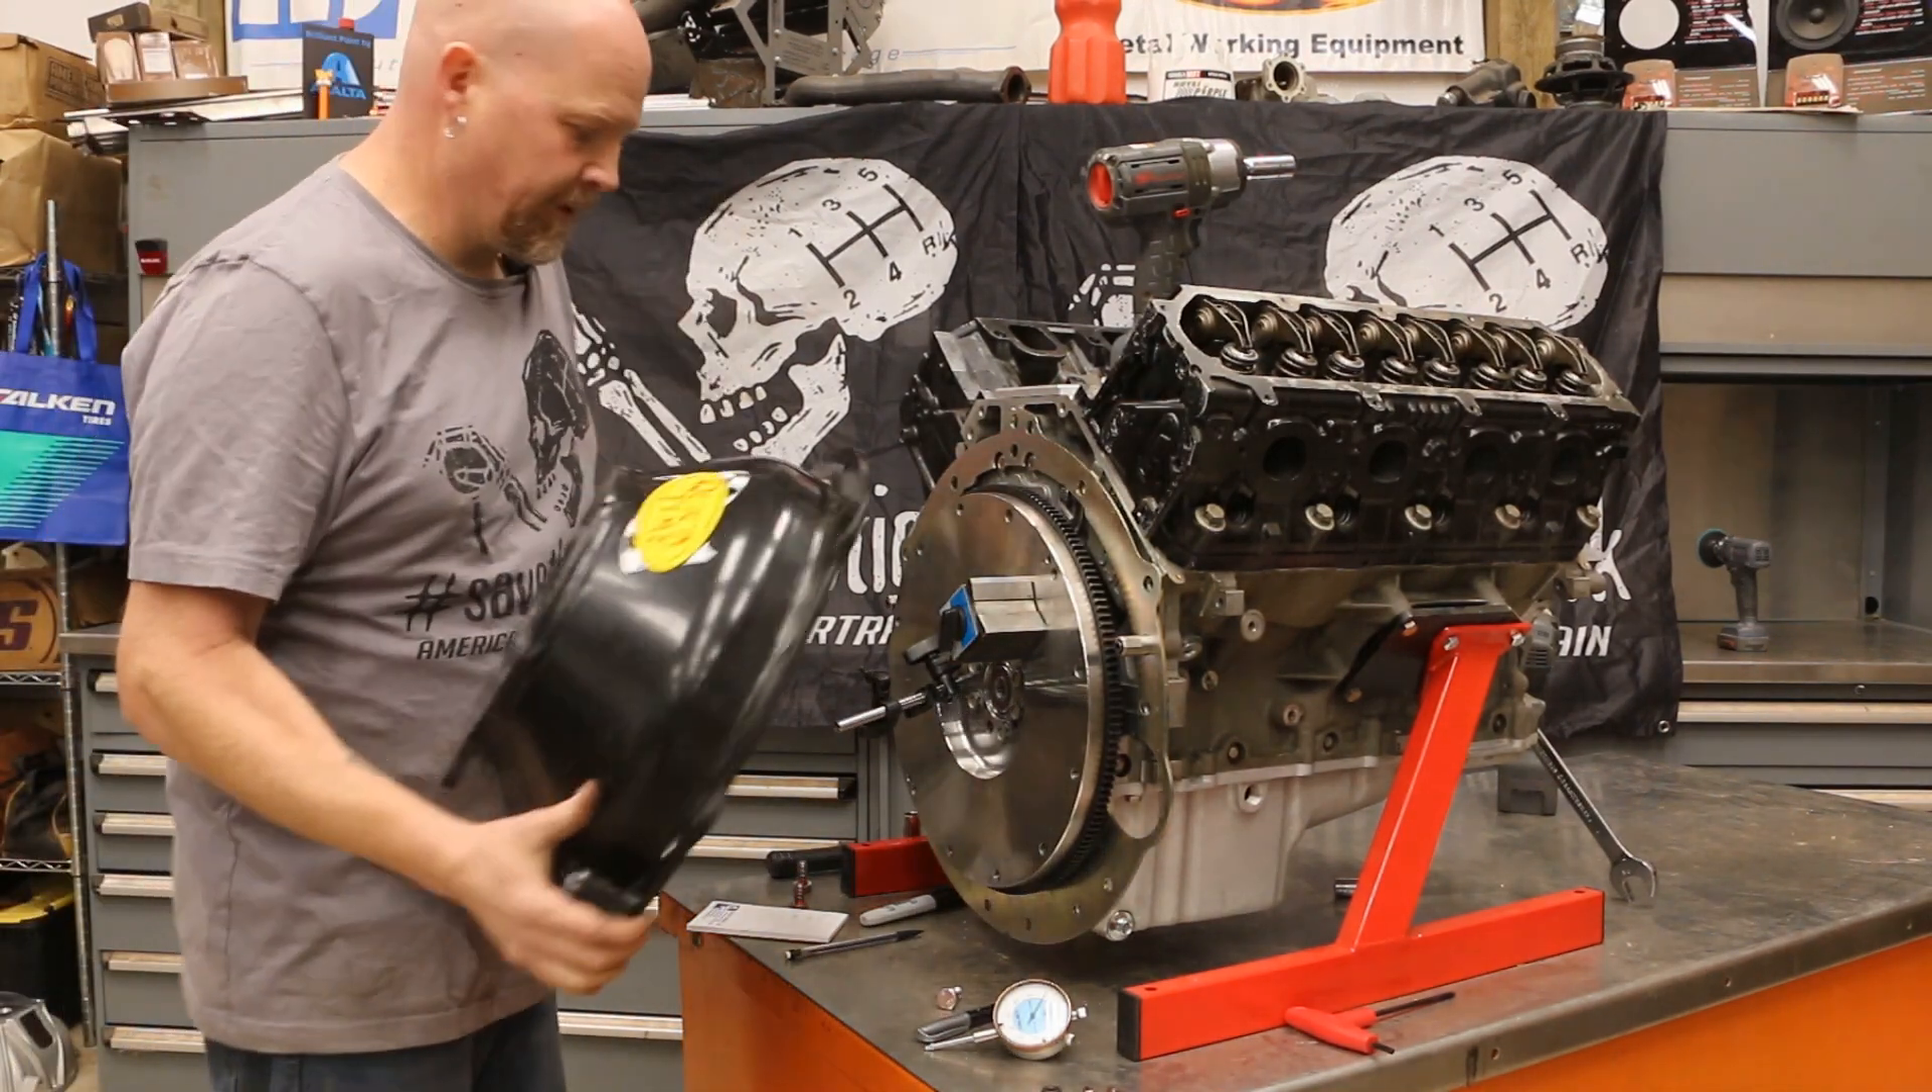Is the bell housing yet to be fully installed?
Yes.